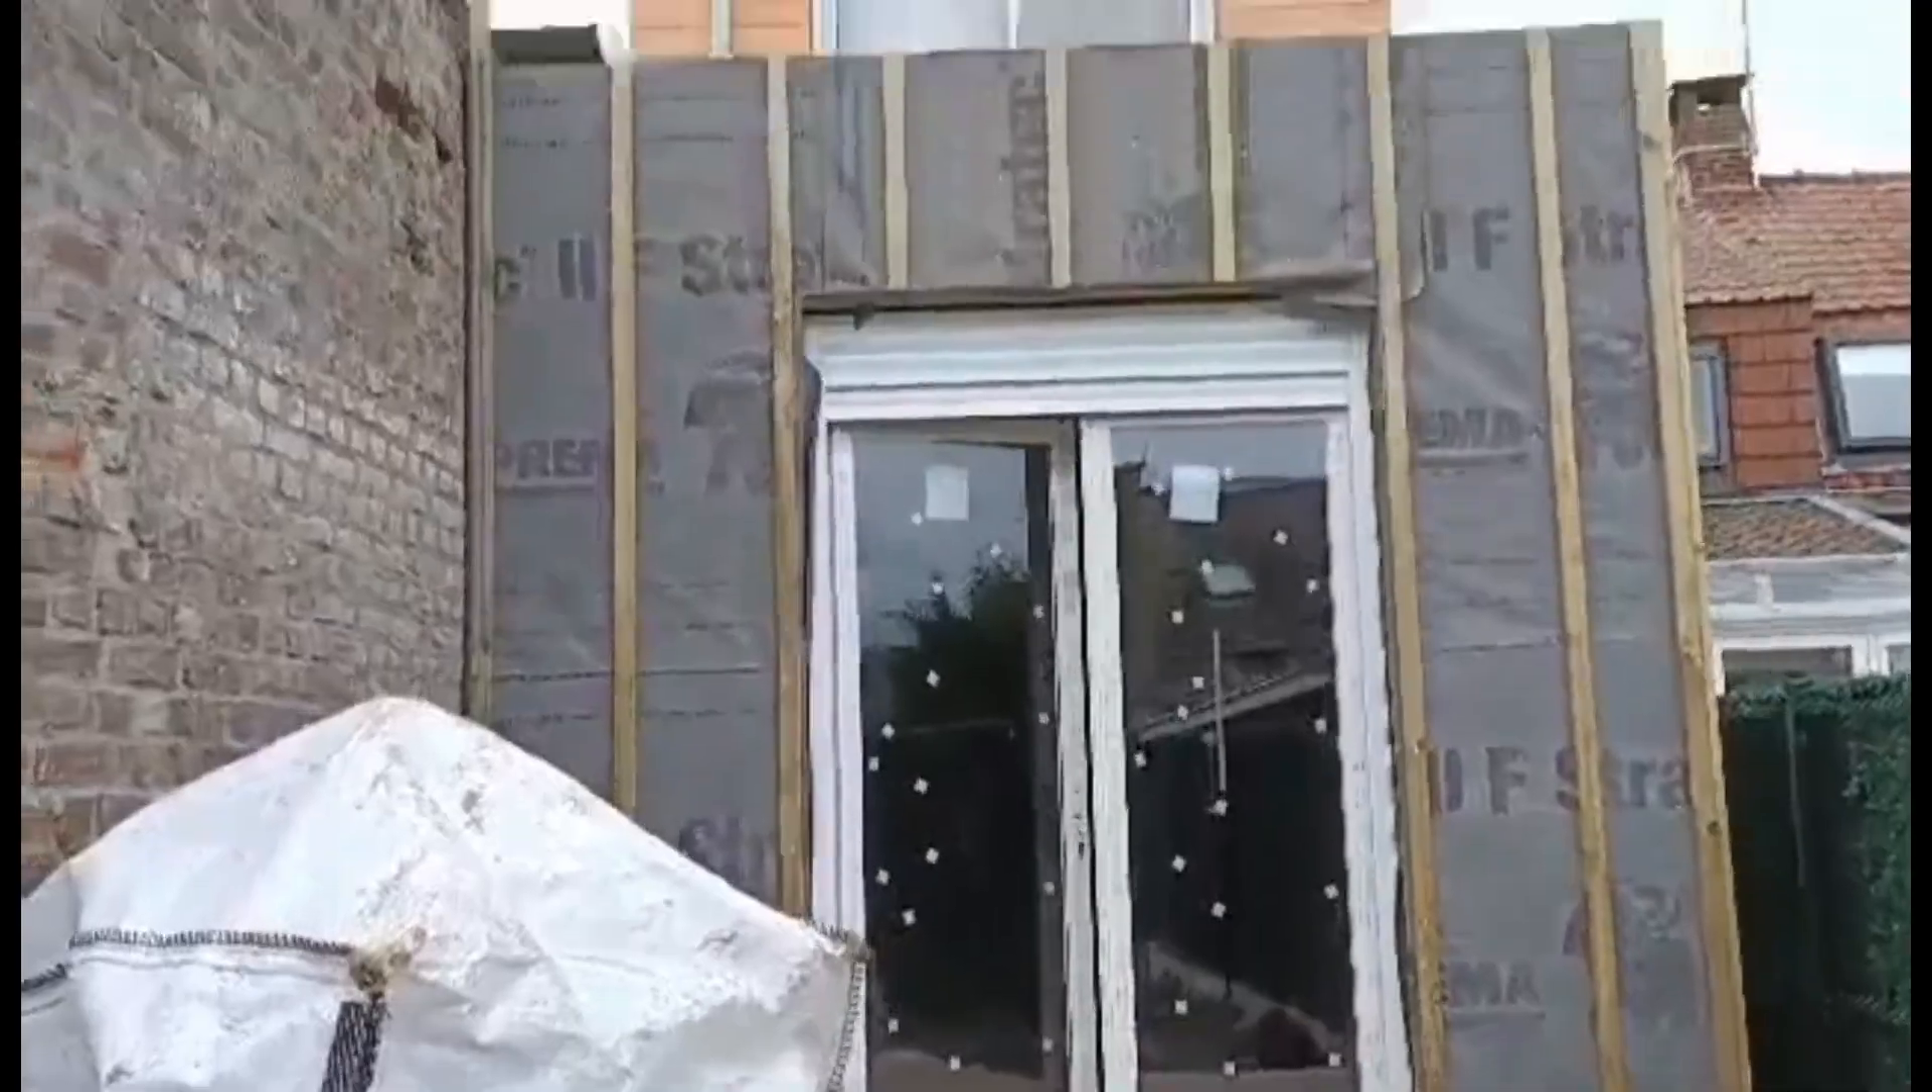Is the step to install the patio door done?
Yes.